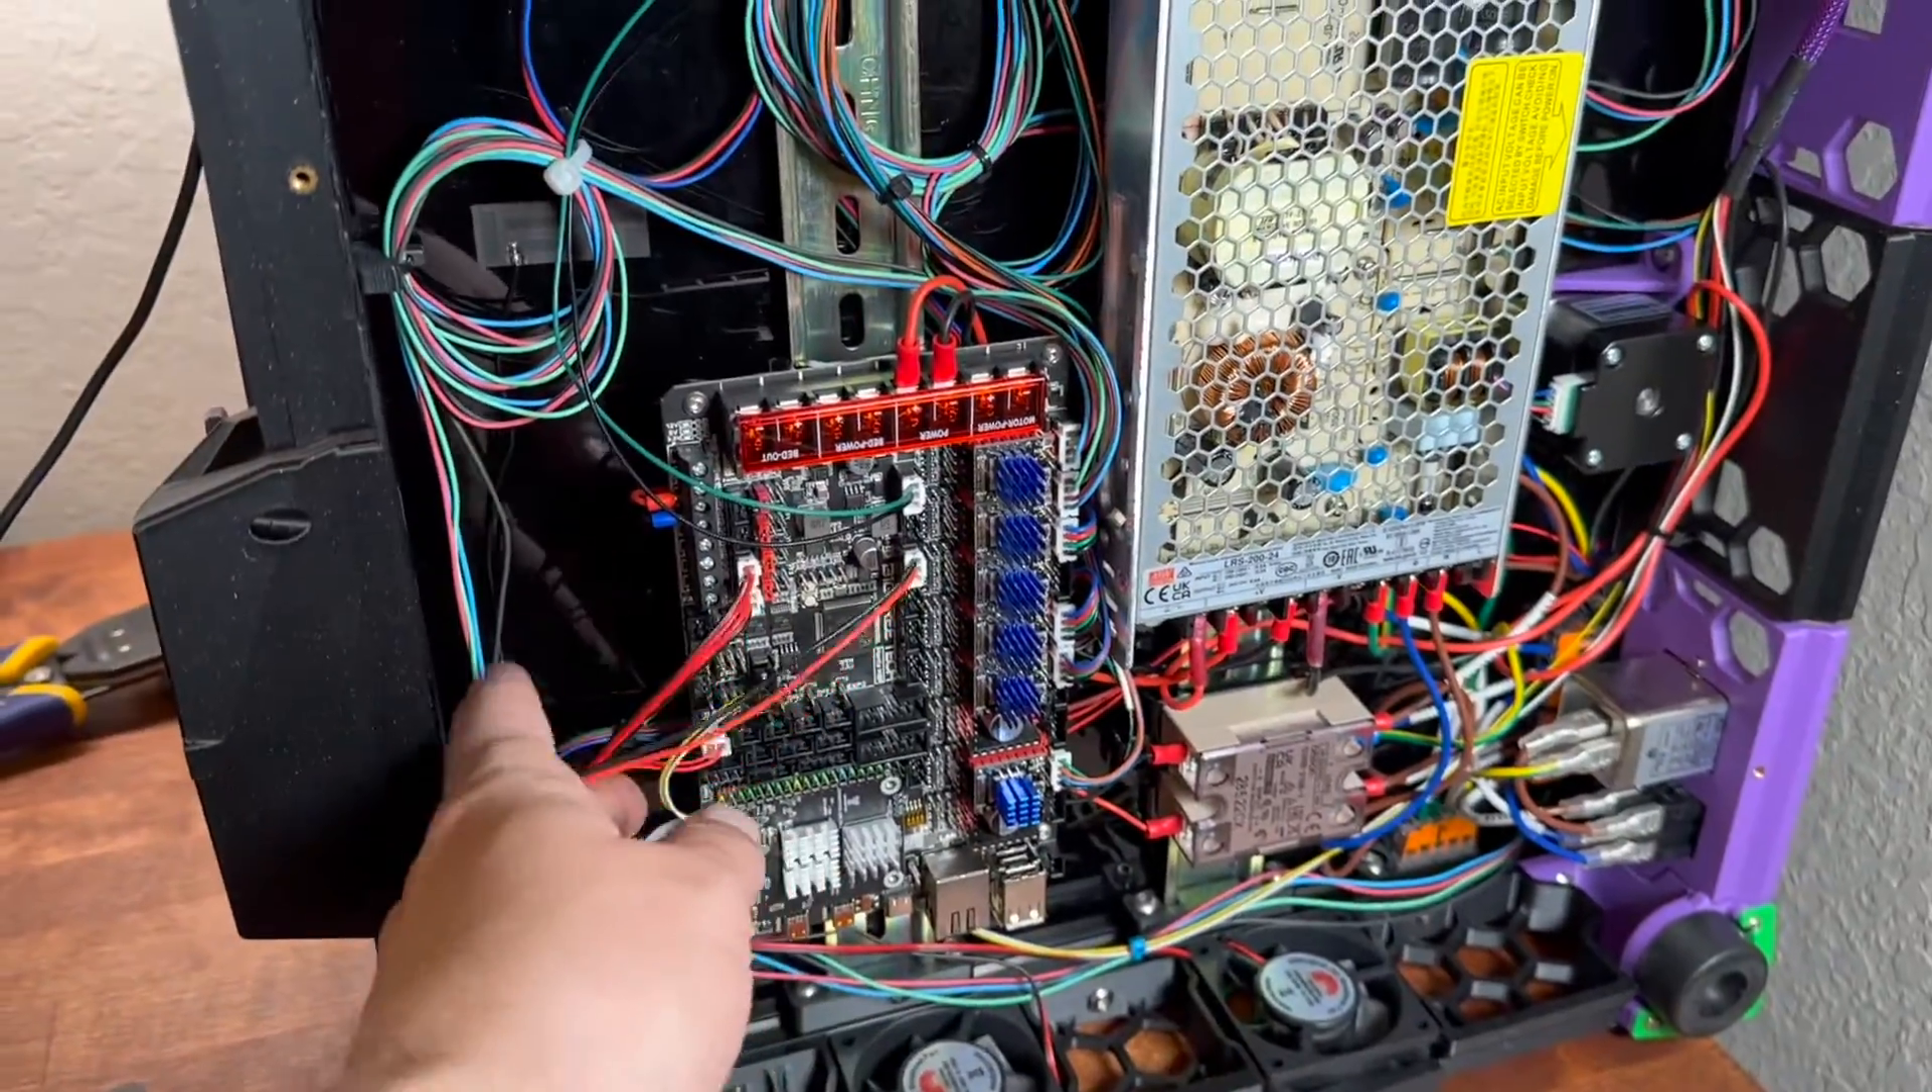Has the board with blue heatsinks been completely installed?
Yes.